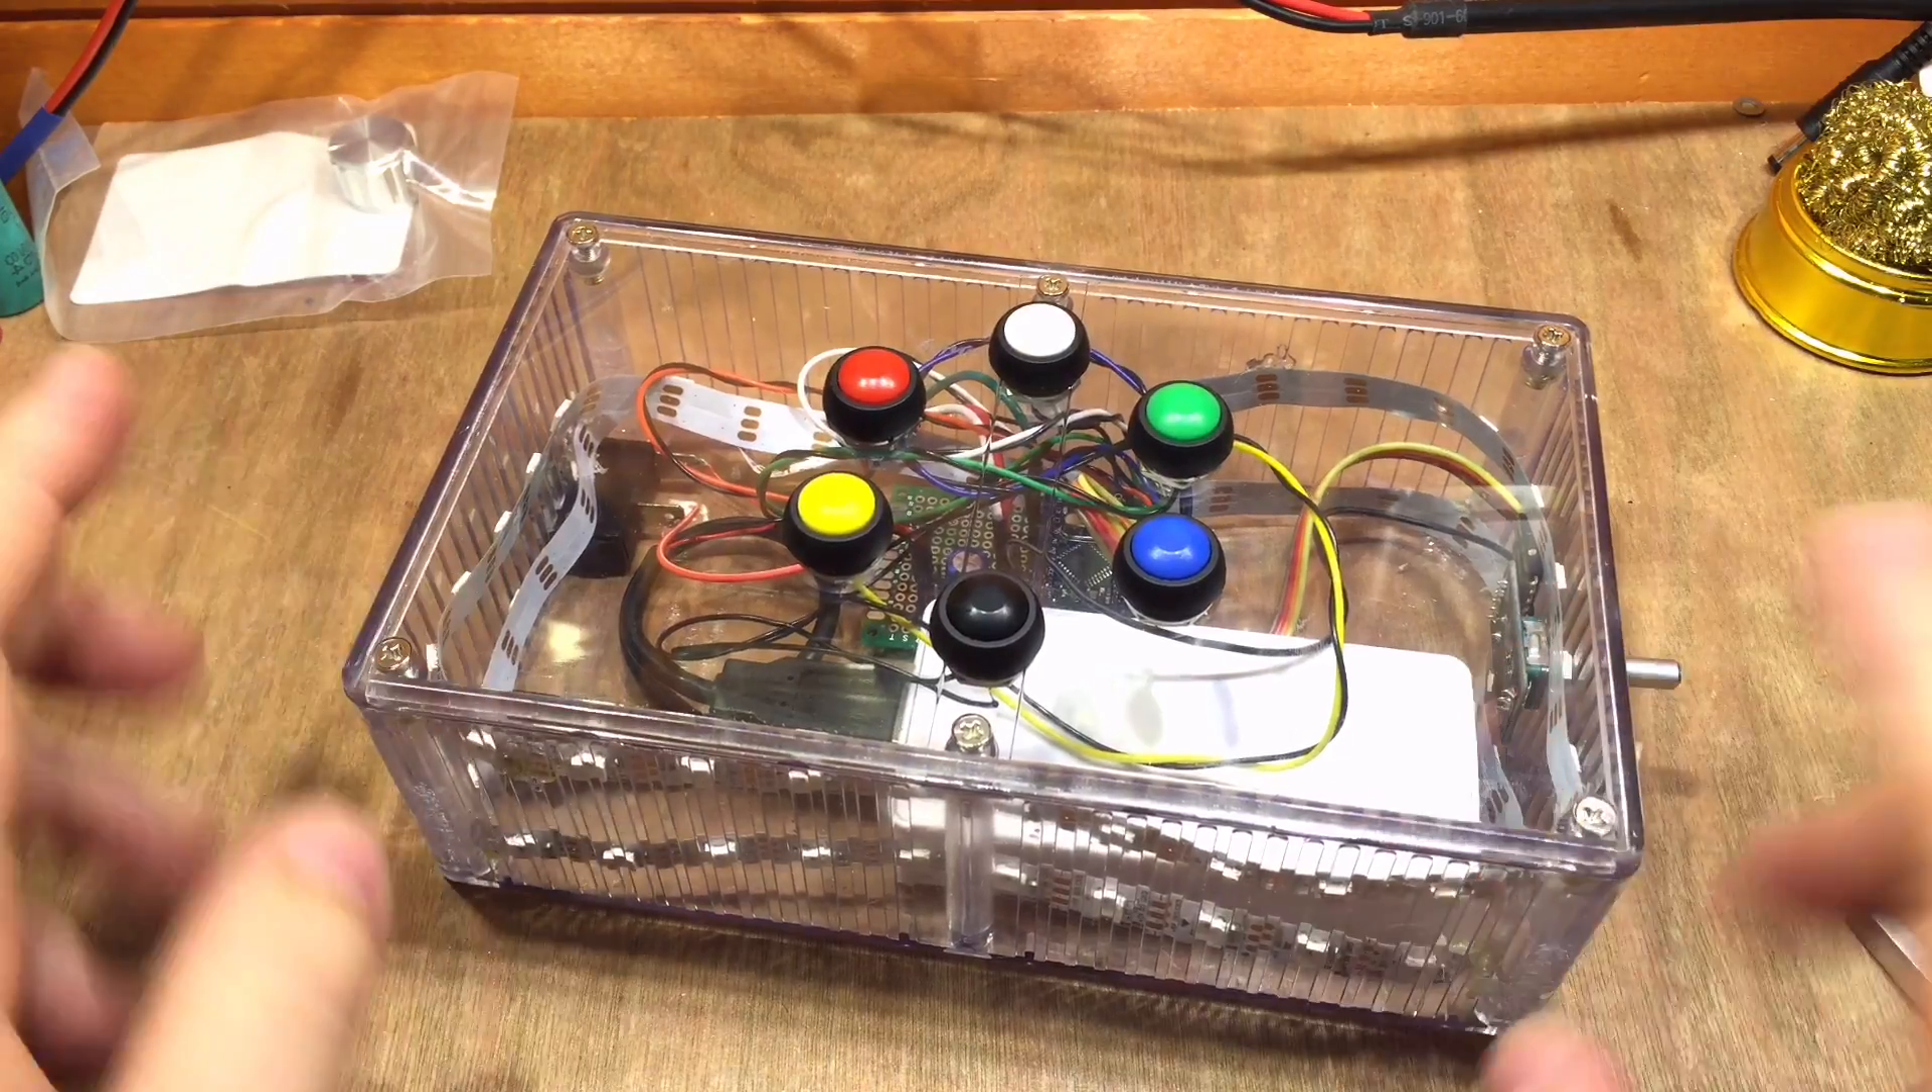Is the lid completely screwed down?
Yes.